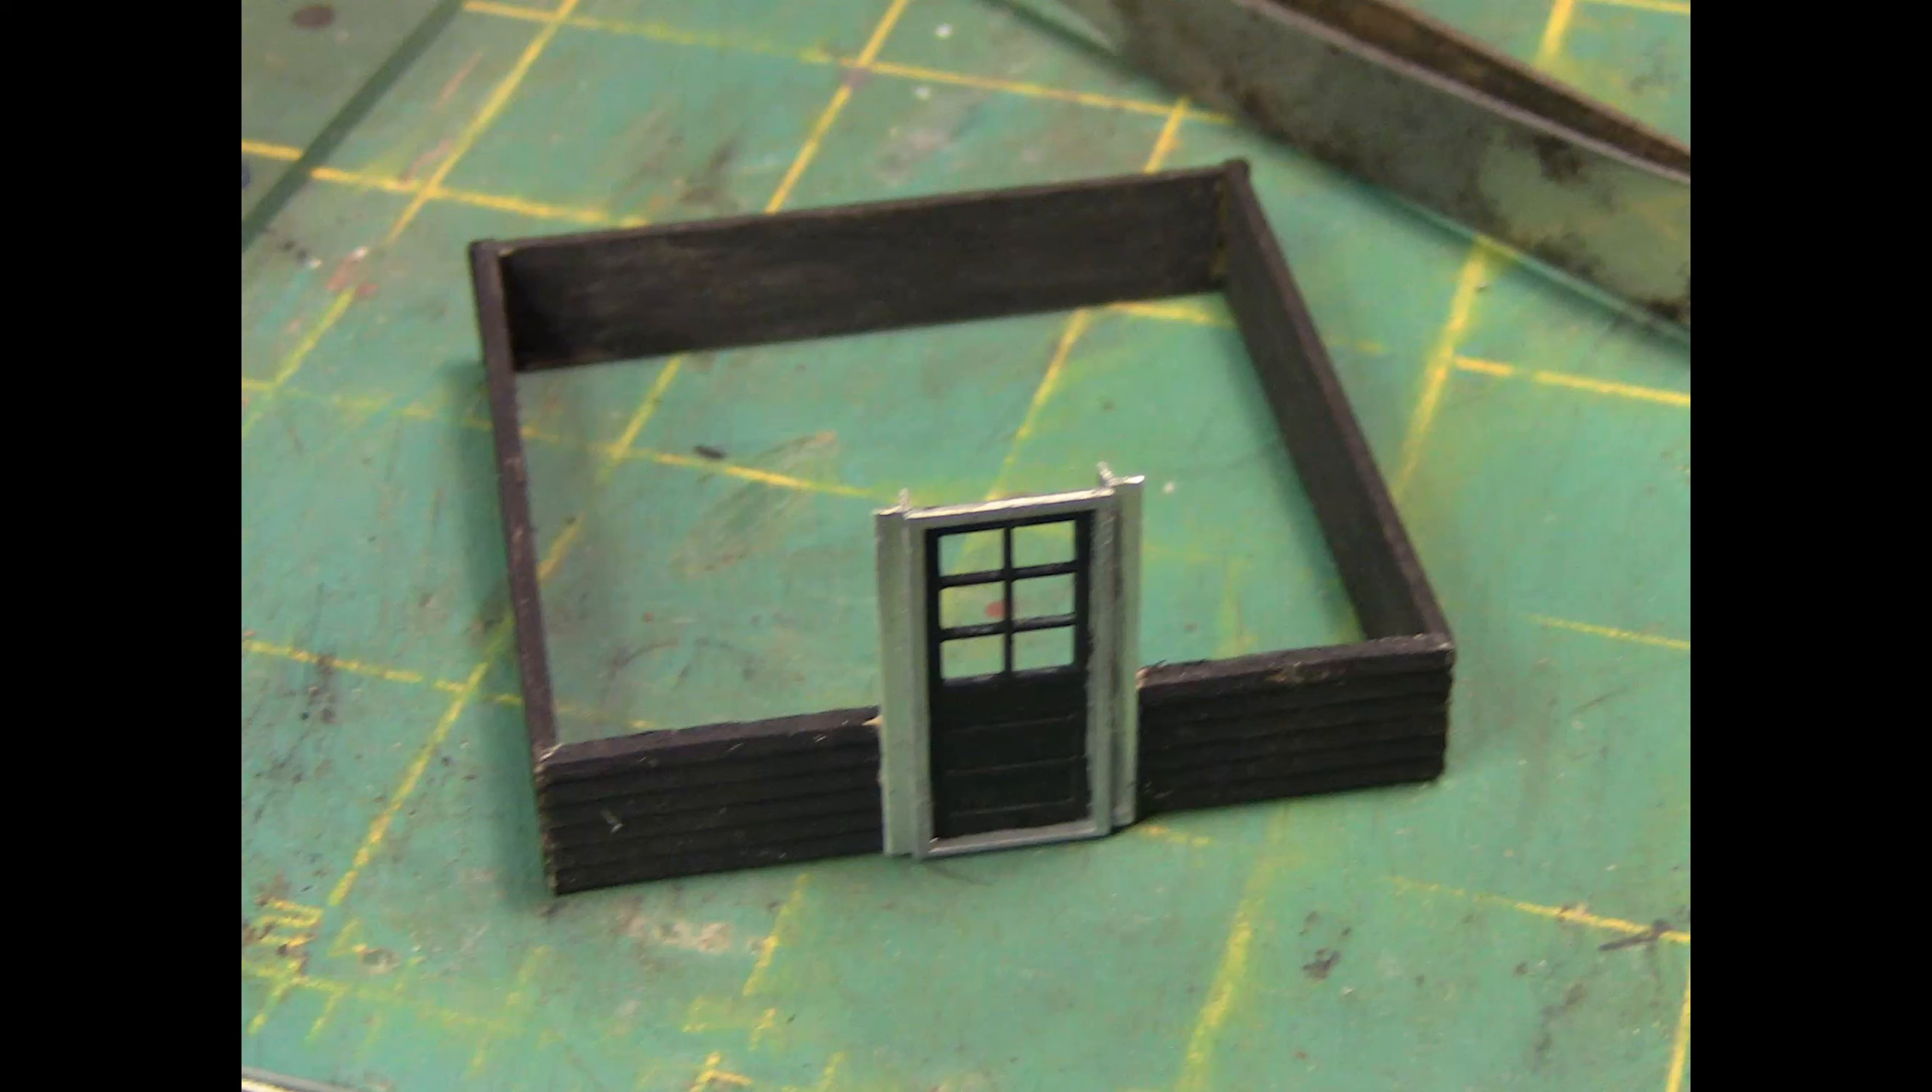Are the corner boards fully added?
No.